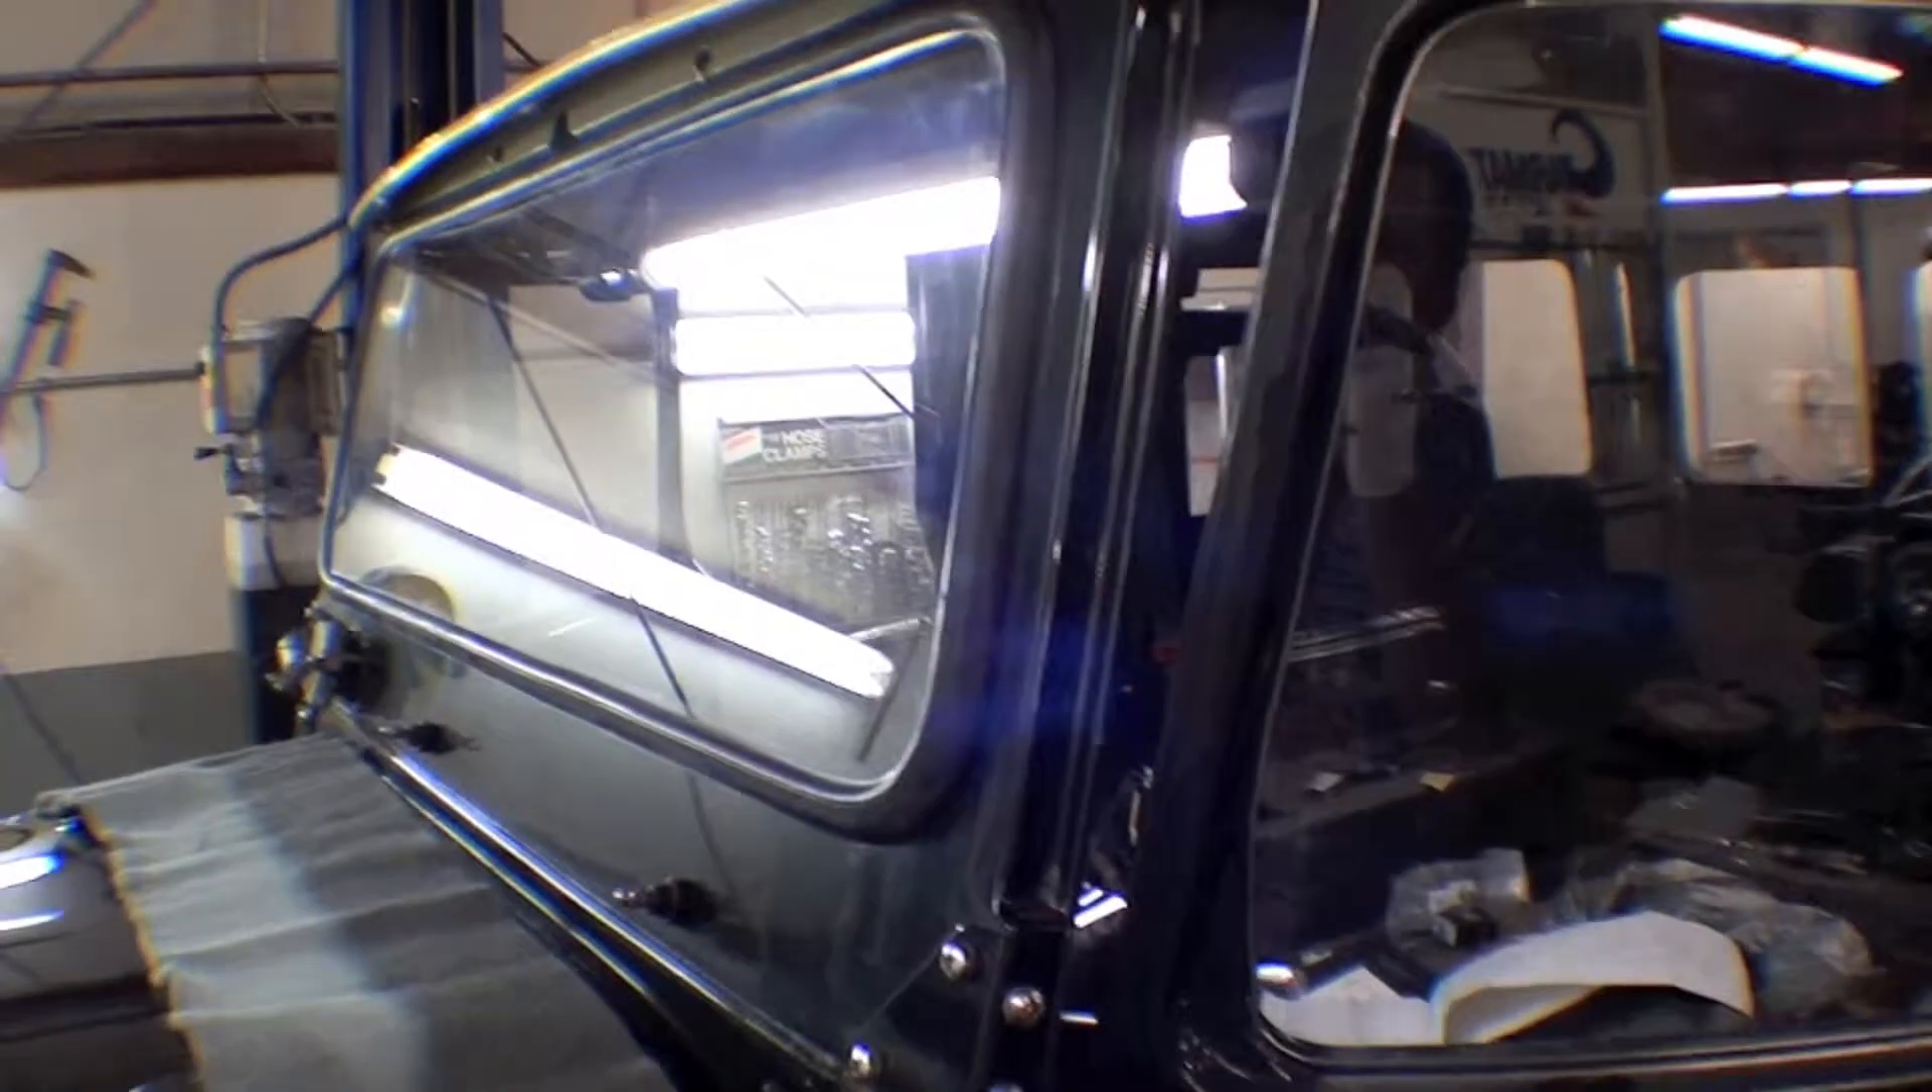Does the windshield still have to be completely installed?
No.